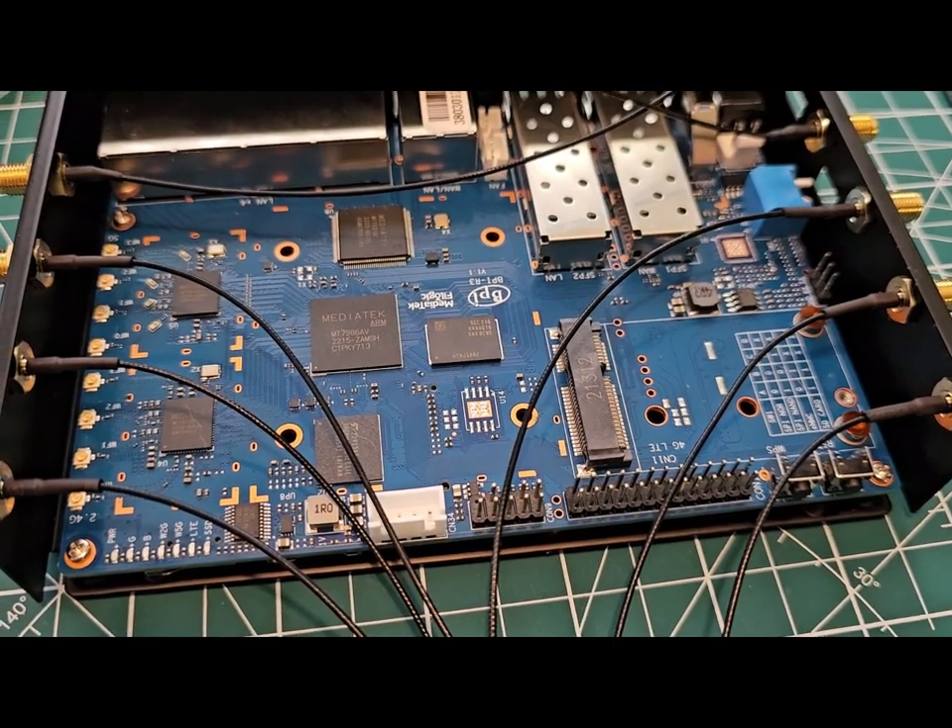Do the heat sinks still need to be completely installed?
Yes.